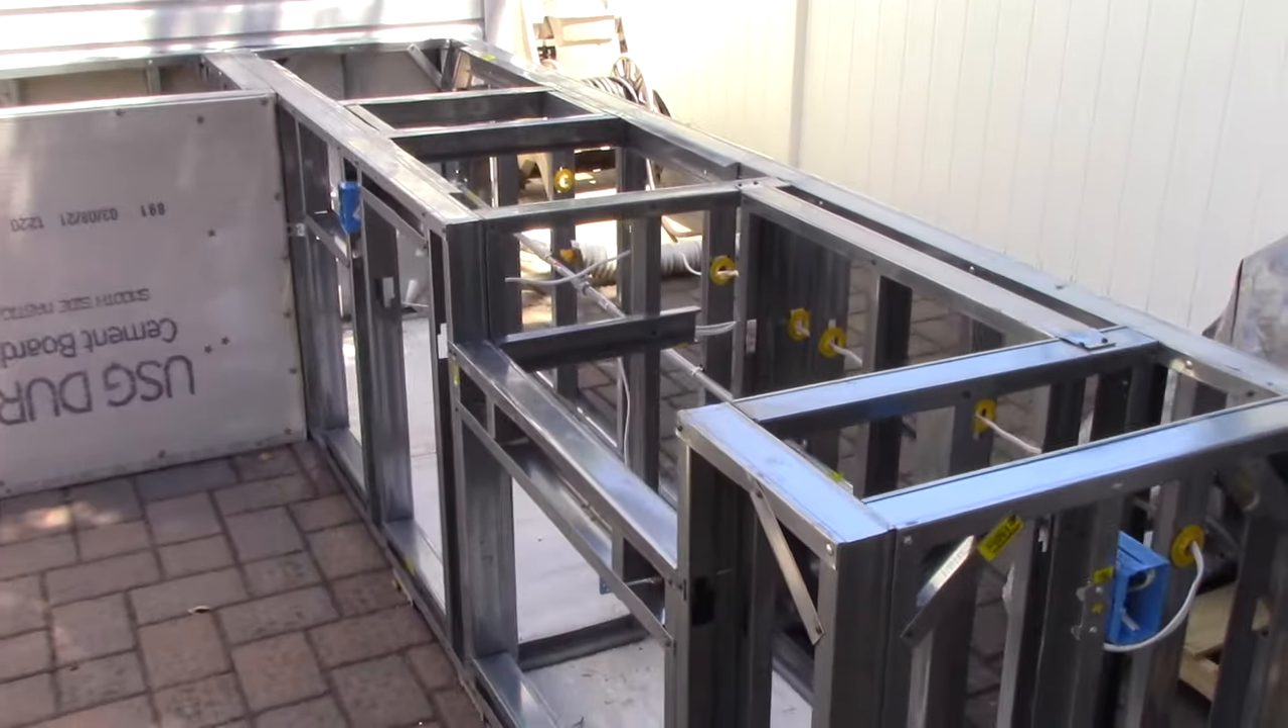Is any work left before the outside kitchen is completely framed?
No.